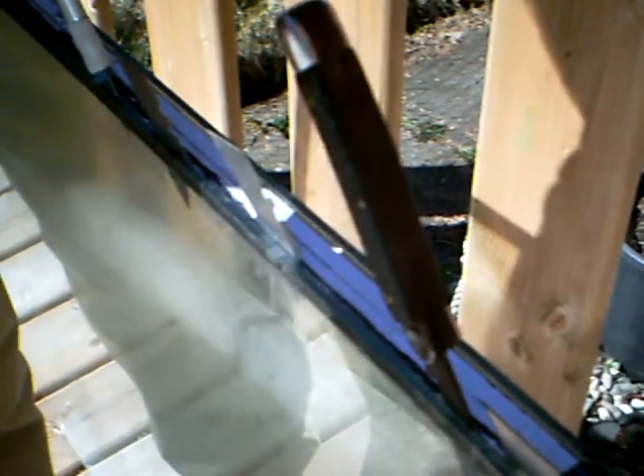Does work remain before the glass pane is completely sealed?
Yes.